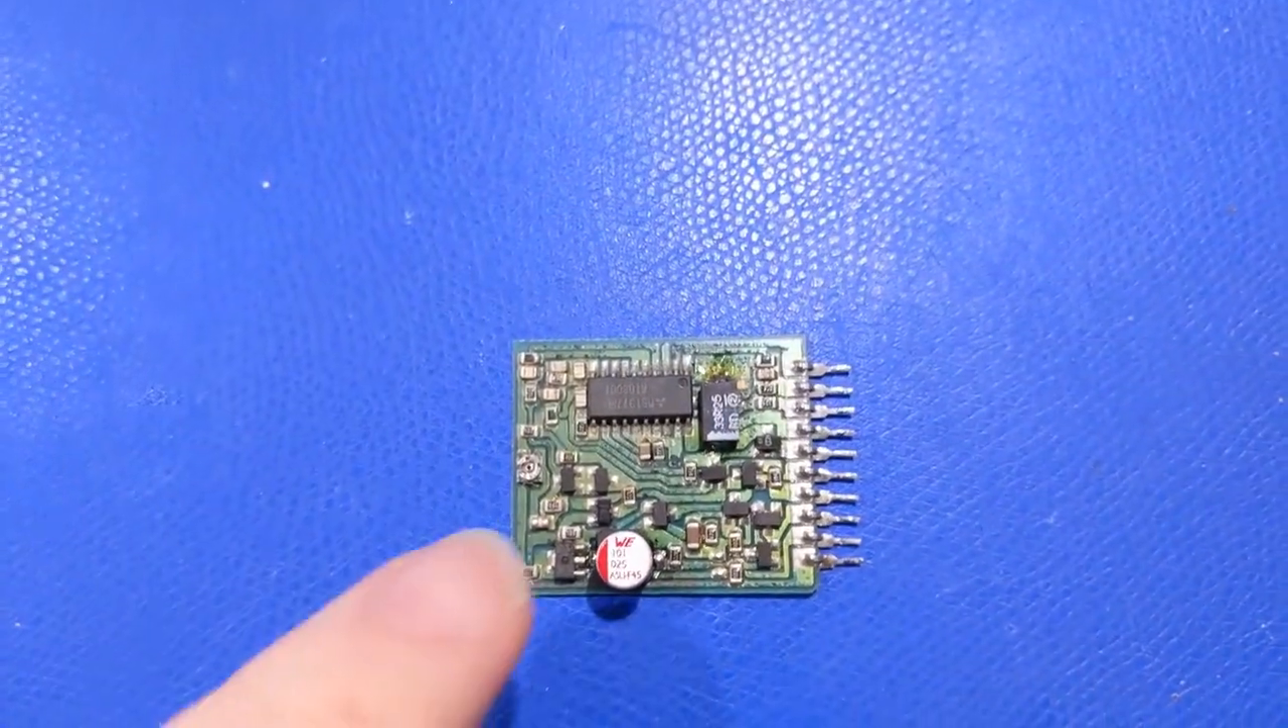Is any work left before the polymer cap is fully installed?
No.